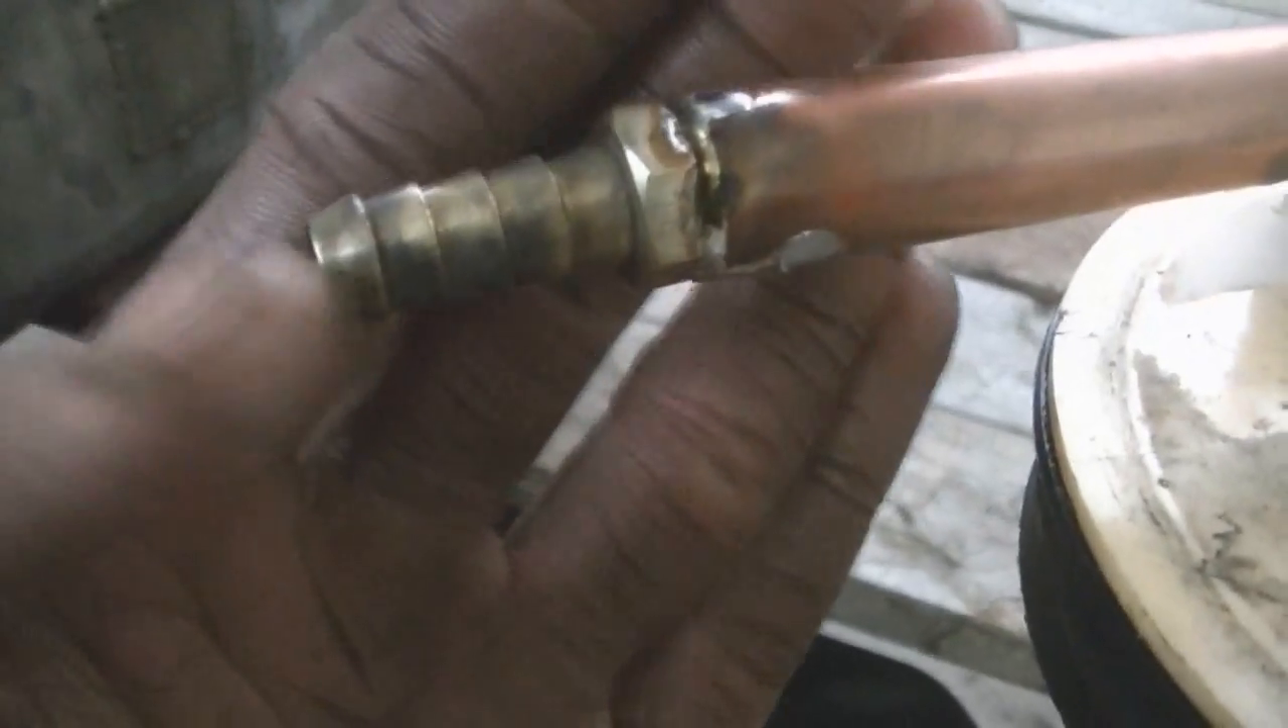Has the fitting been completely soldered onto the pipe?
Yes.